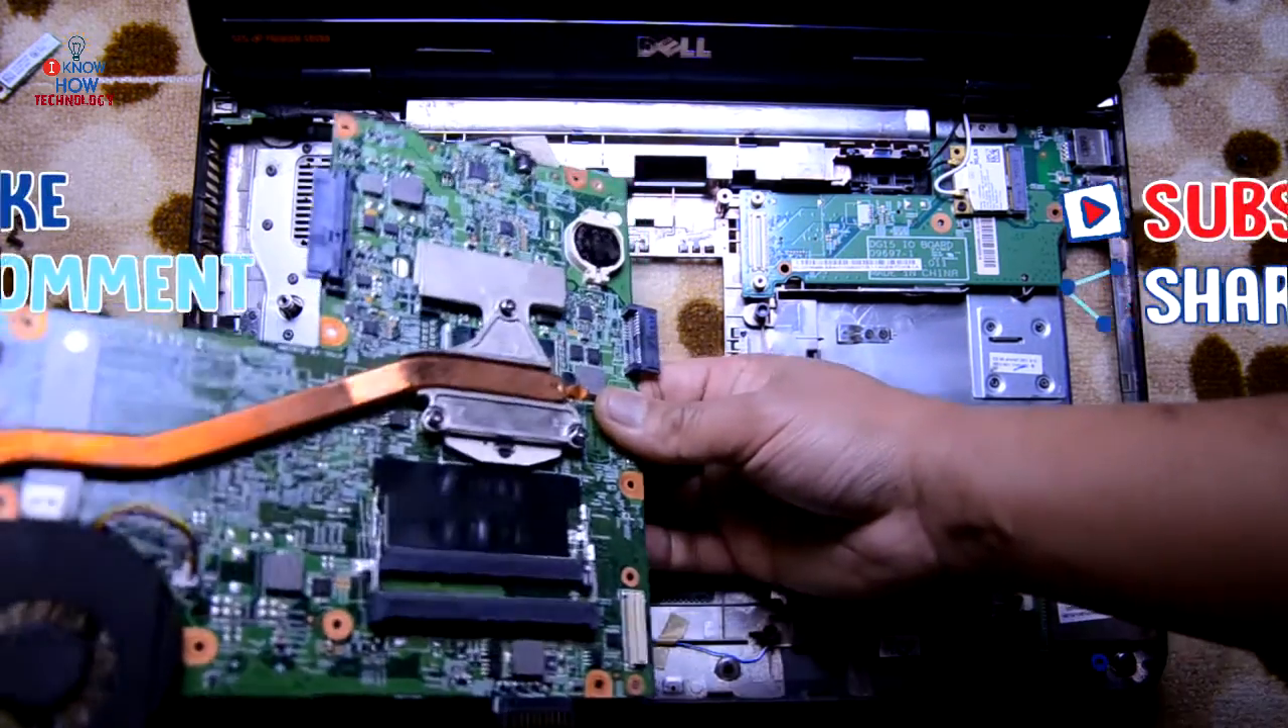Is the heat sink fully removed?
No.